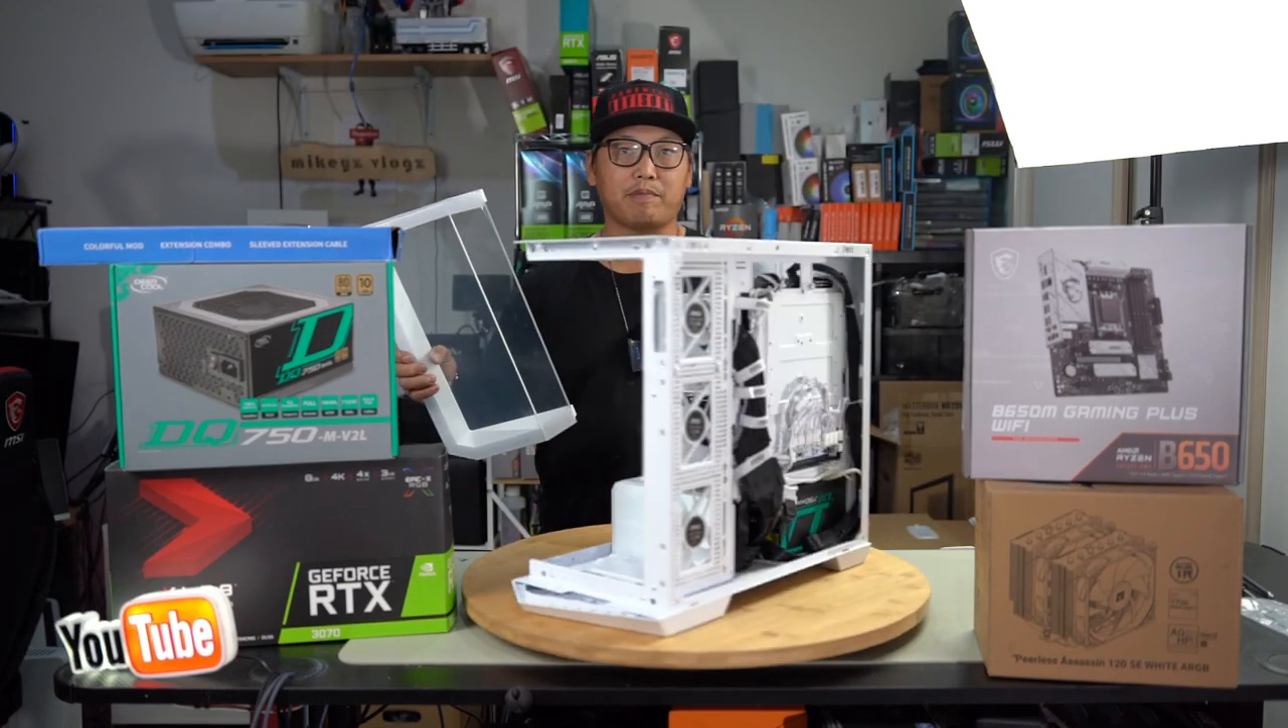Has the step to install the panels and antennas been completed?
No.